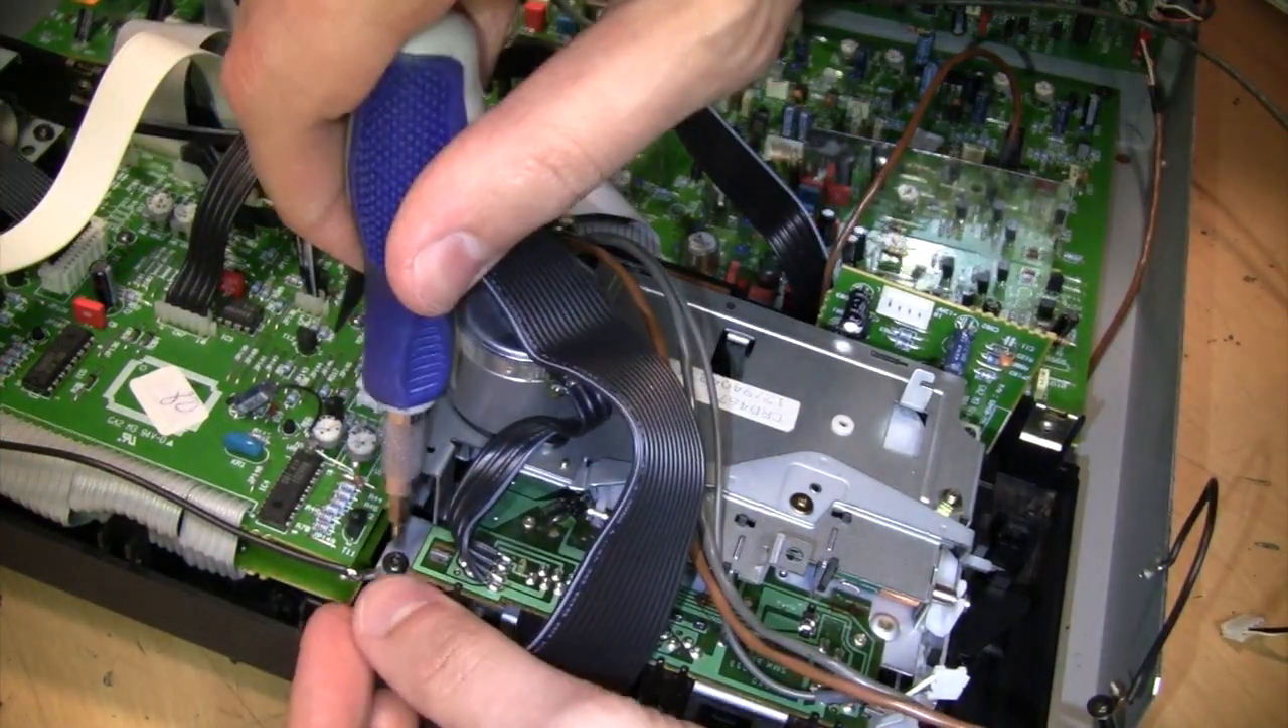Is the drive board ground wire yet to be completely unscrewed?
Yes.